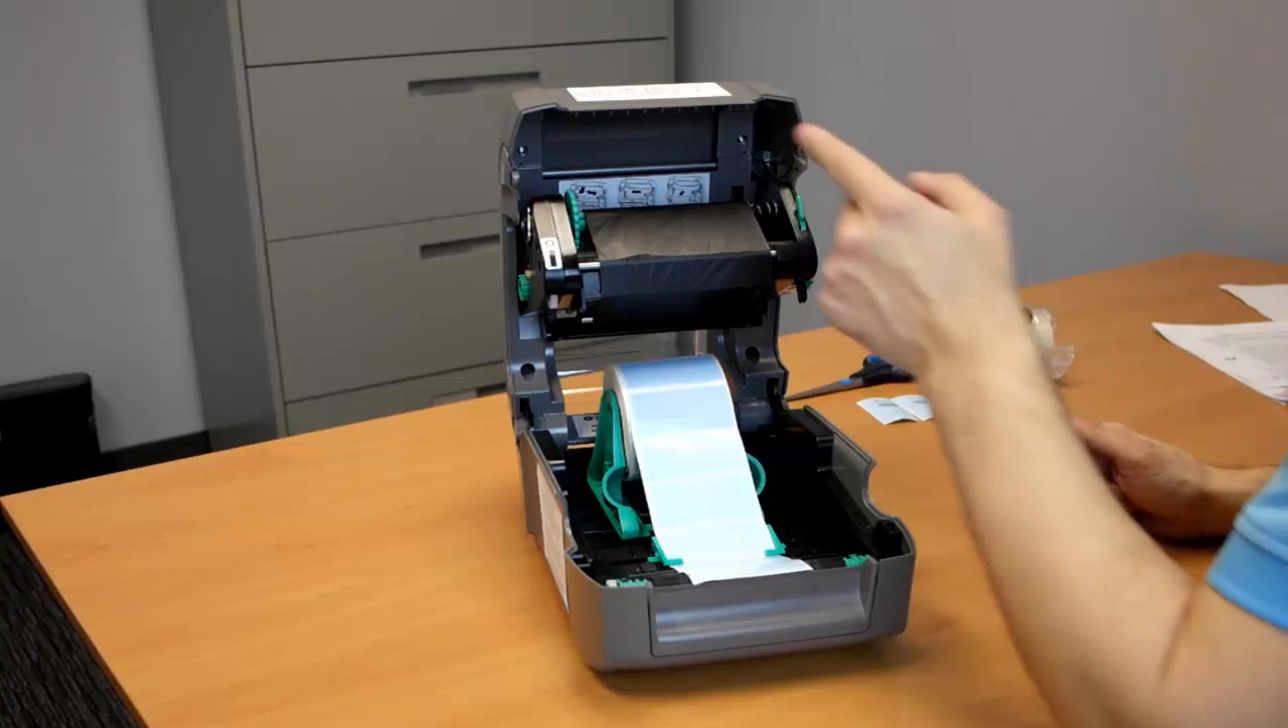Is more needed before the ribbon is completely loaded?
No.